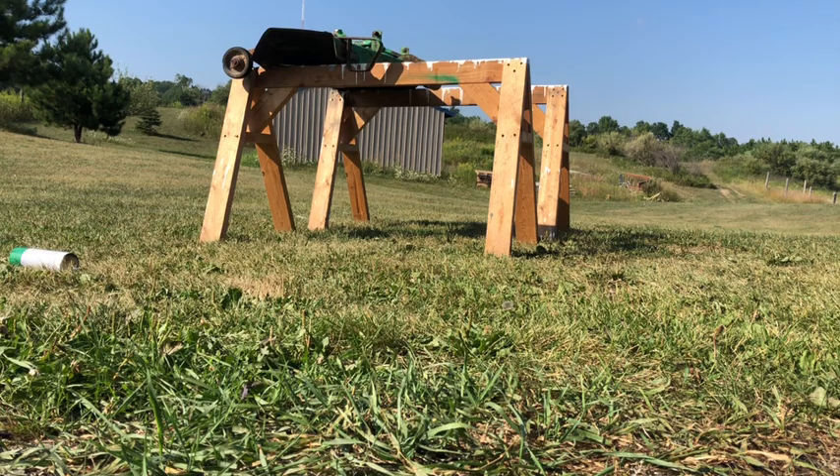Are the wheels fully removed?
No.